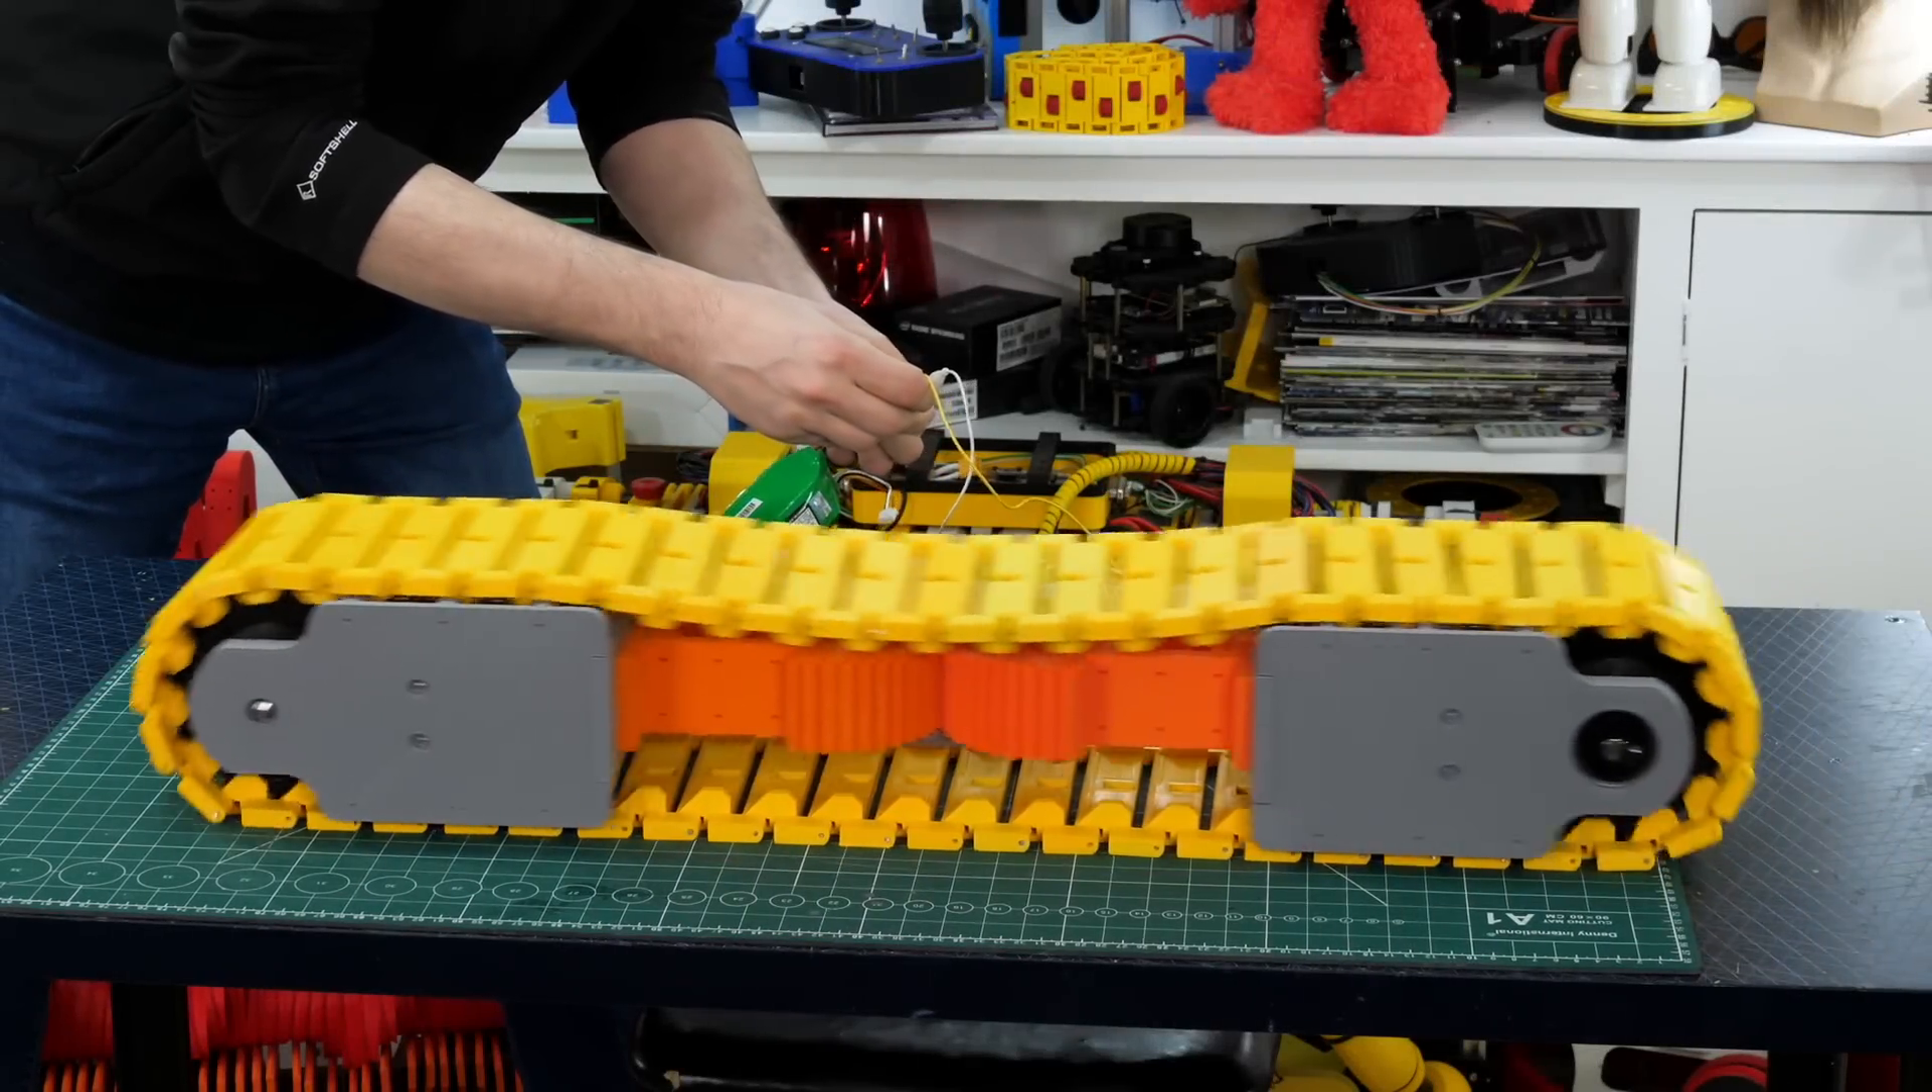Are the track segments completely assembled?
Yes.